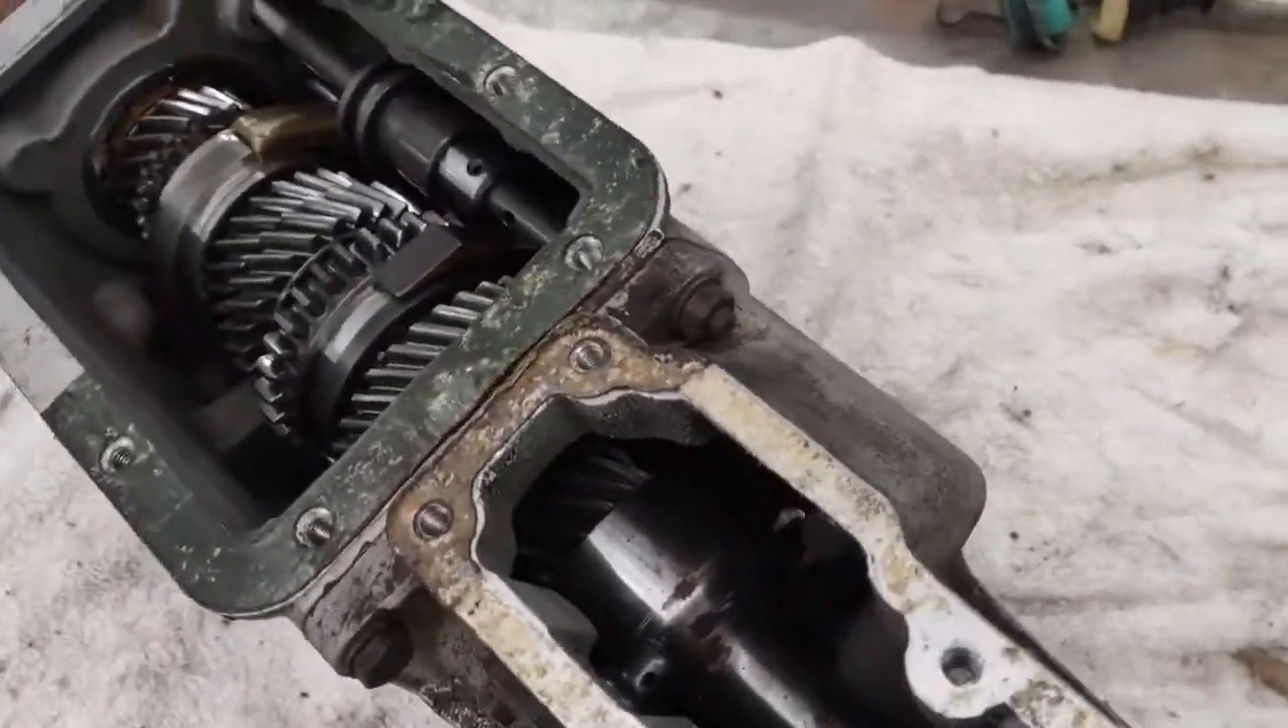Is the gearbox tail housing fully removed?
No.